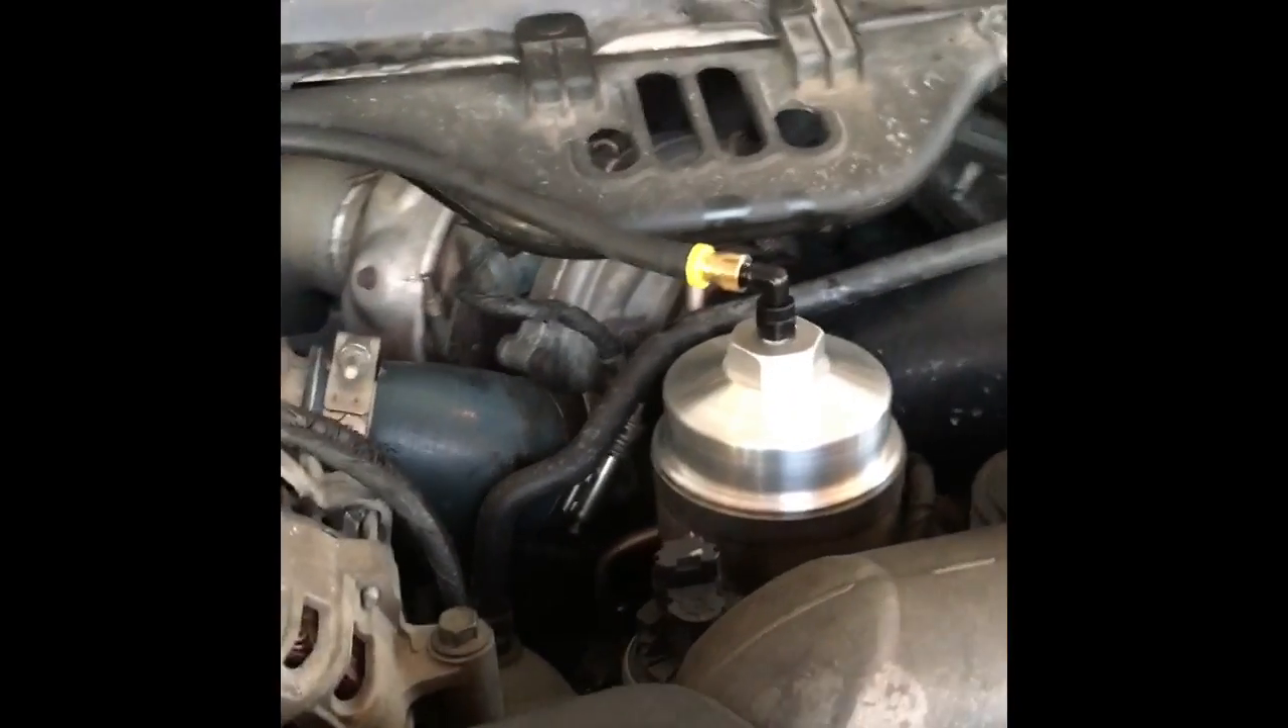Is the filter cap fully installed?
Yes.